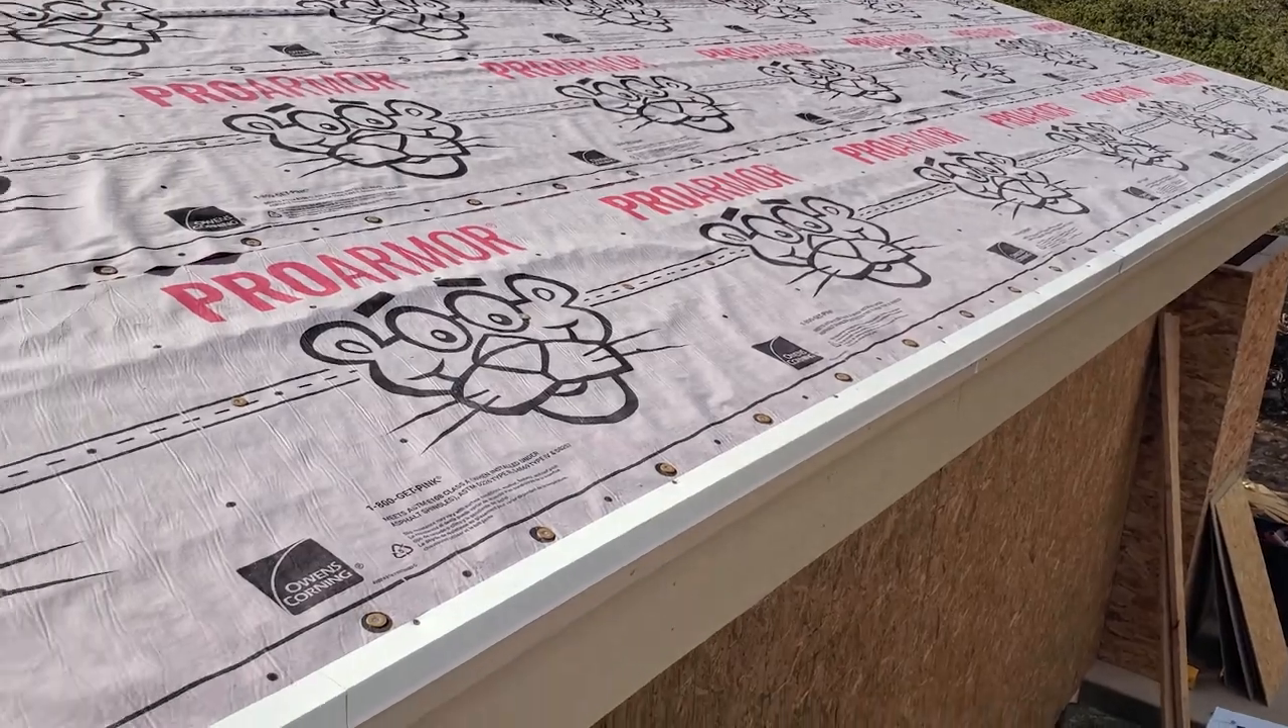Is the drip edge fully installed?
Yes.